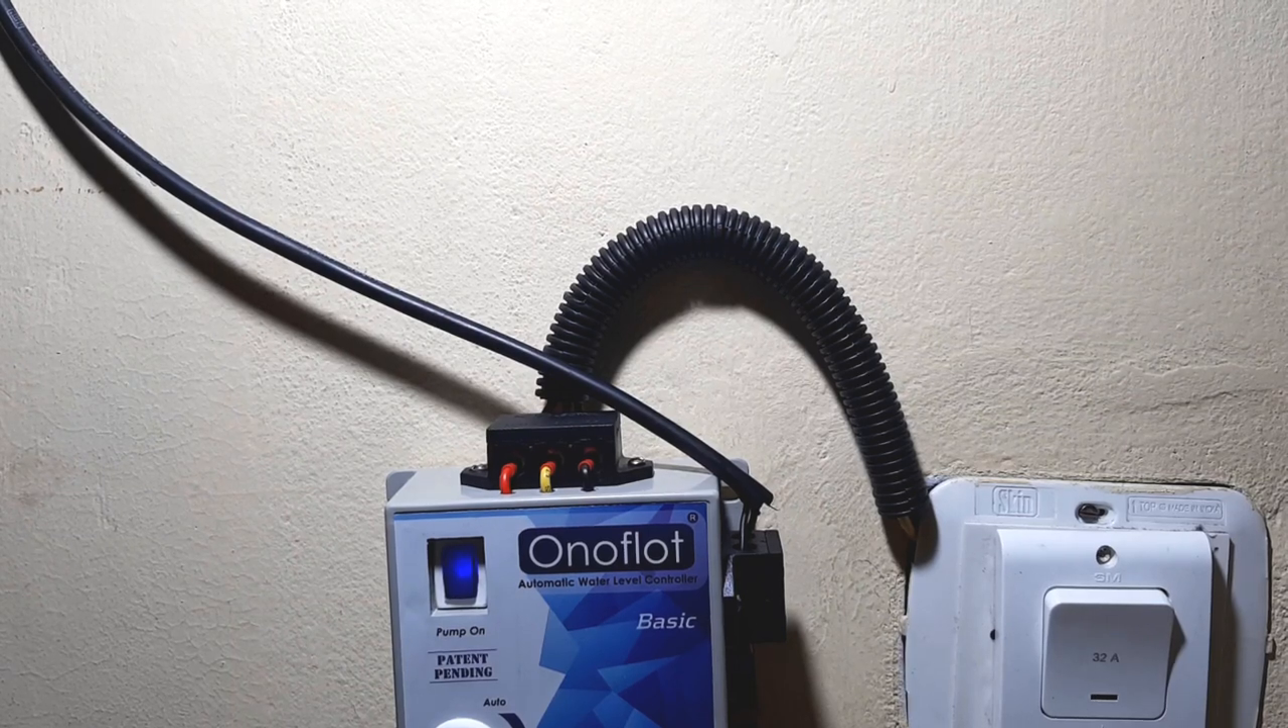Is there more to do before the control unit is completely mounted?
No.